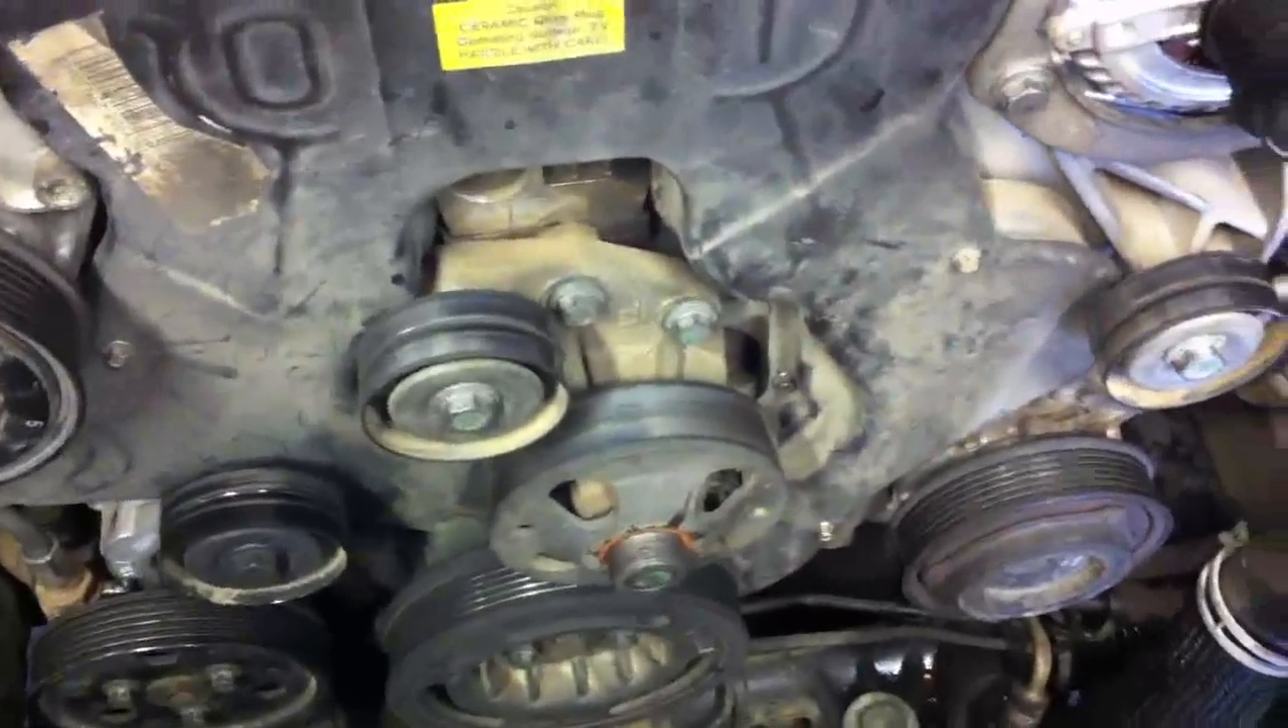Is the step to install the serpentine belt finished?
No.